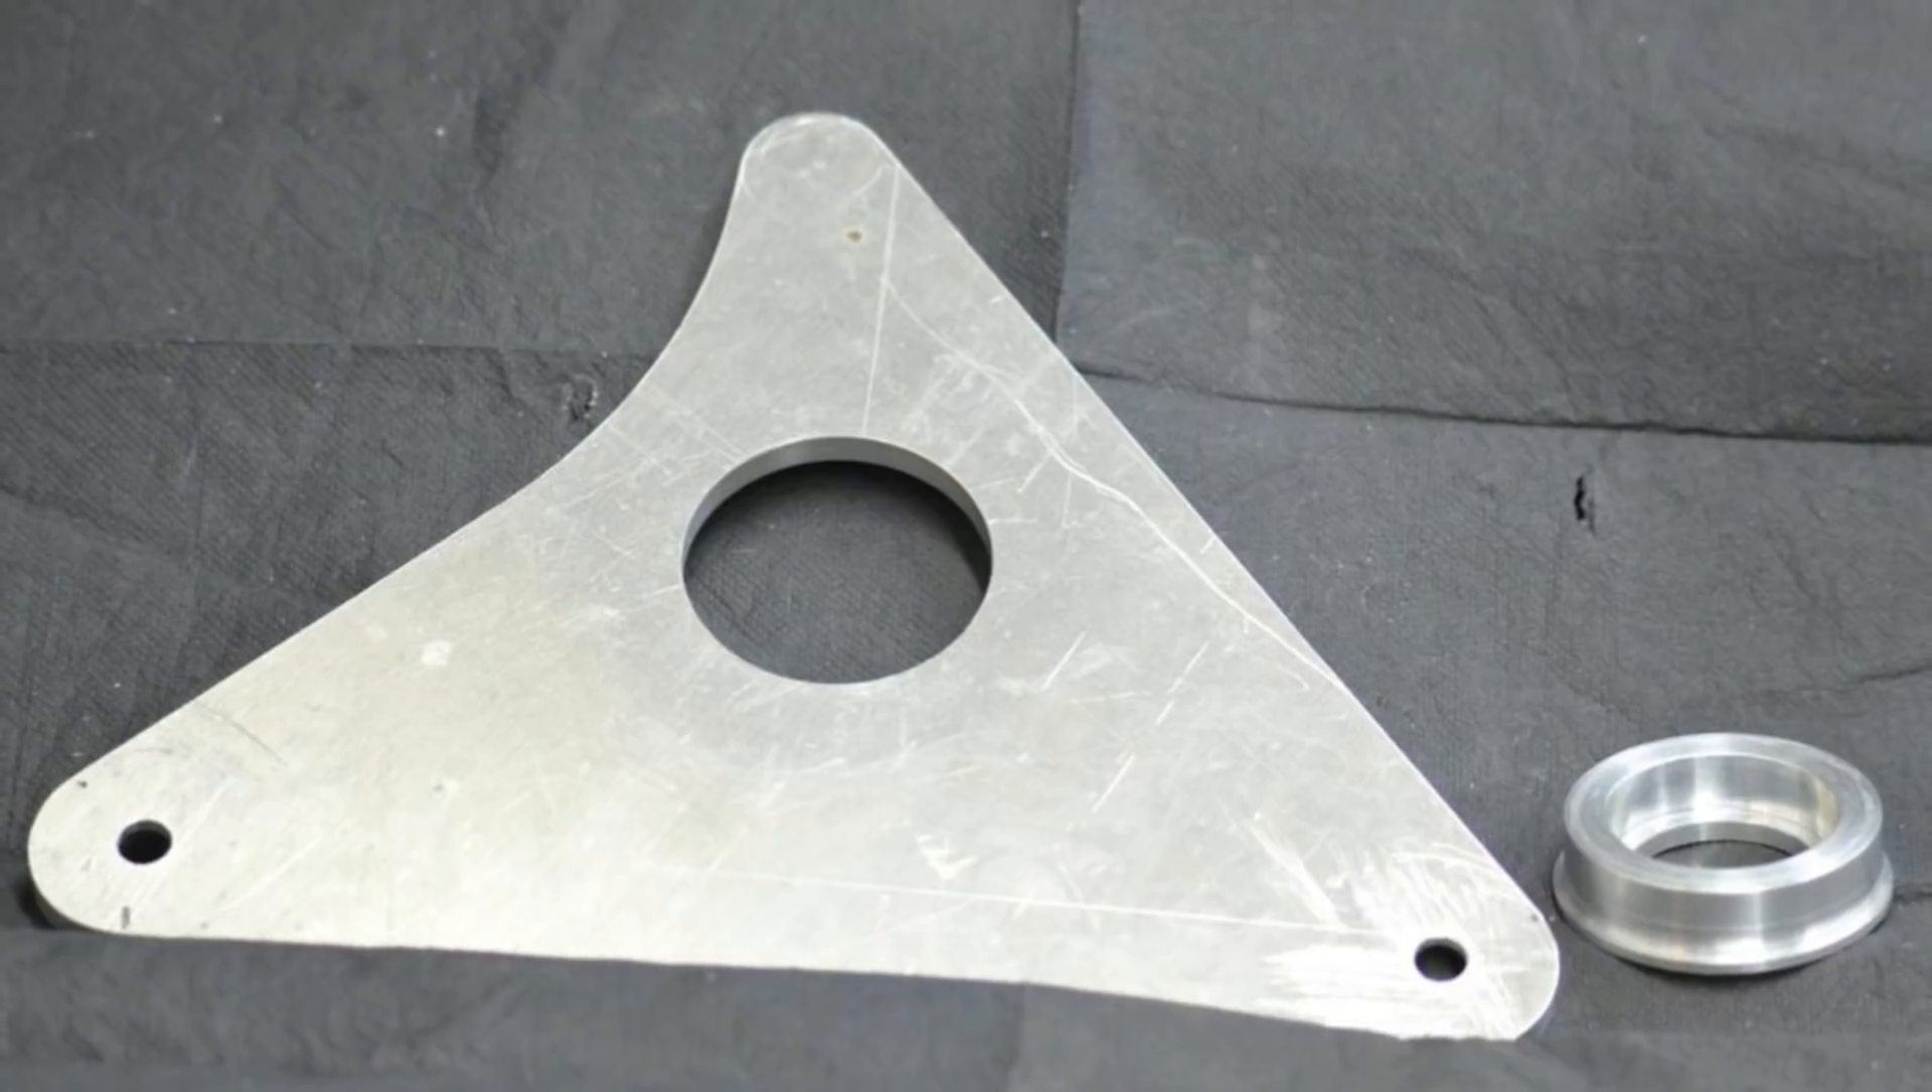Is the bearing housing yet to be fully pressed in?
Yes.